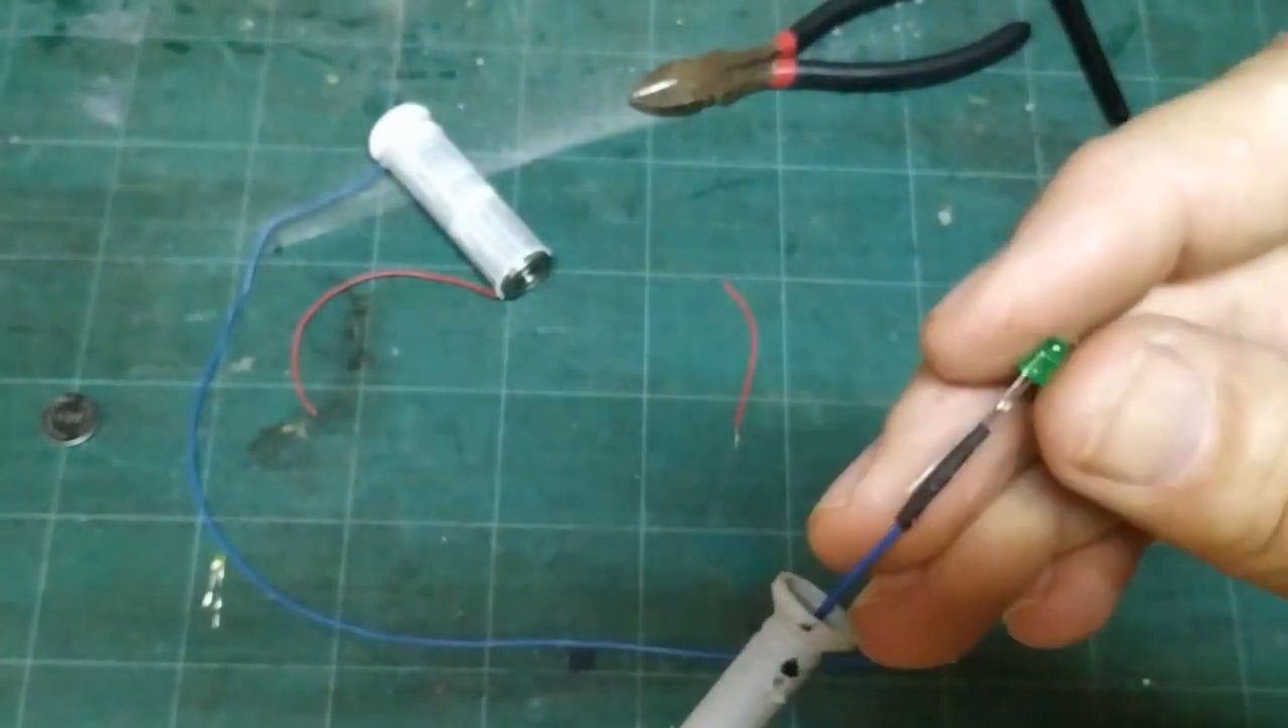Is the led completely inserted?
No.